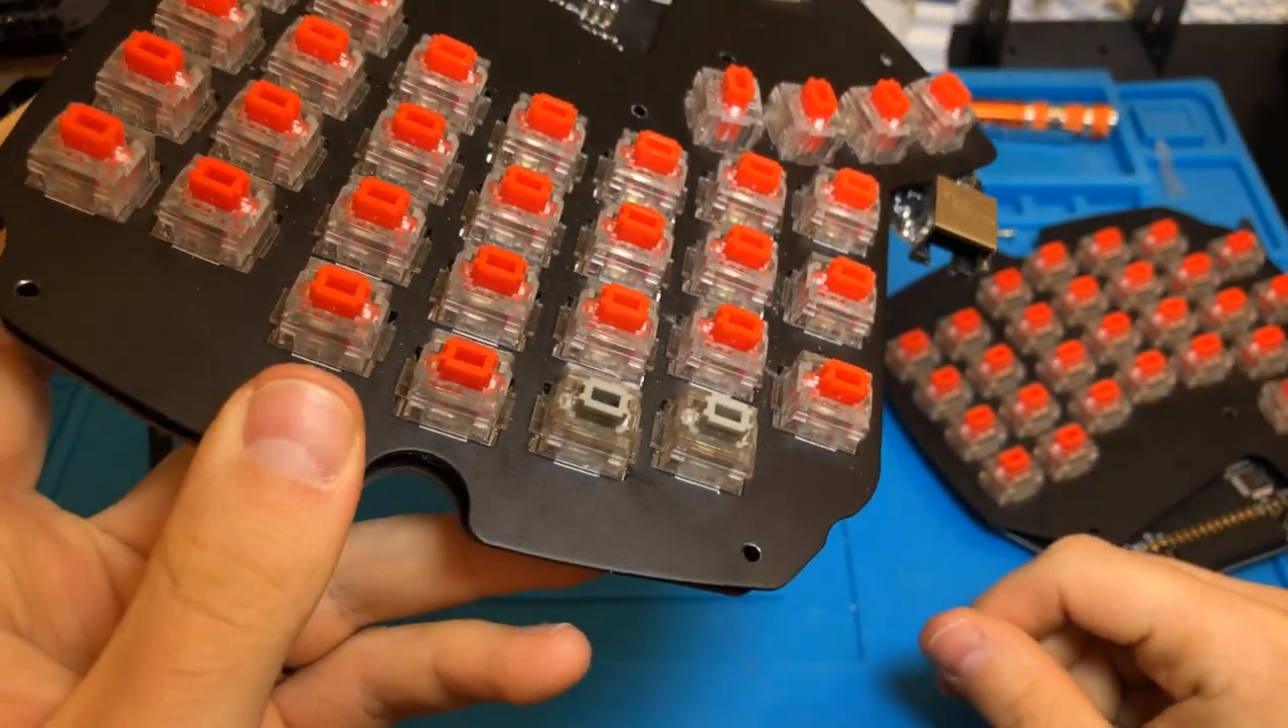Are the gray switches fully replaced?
No.